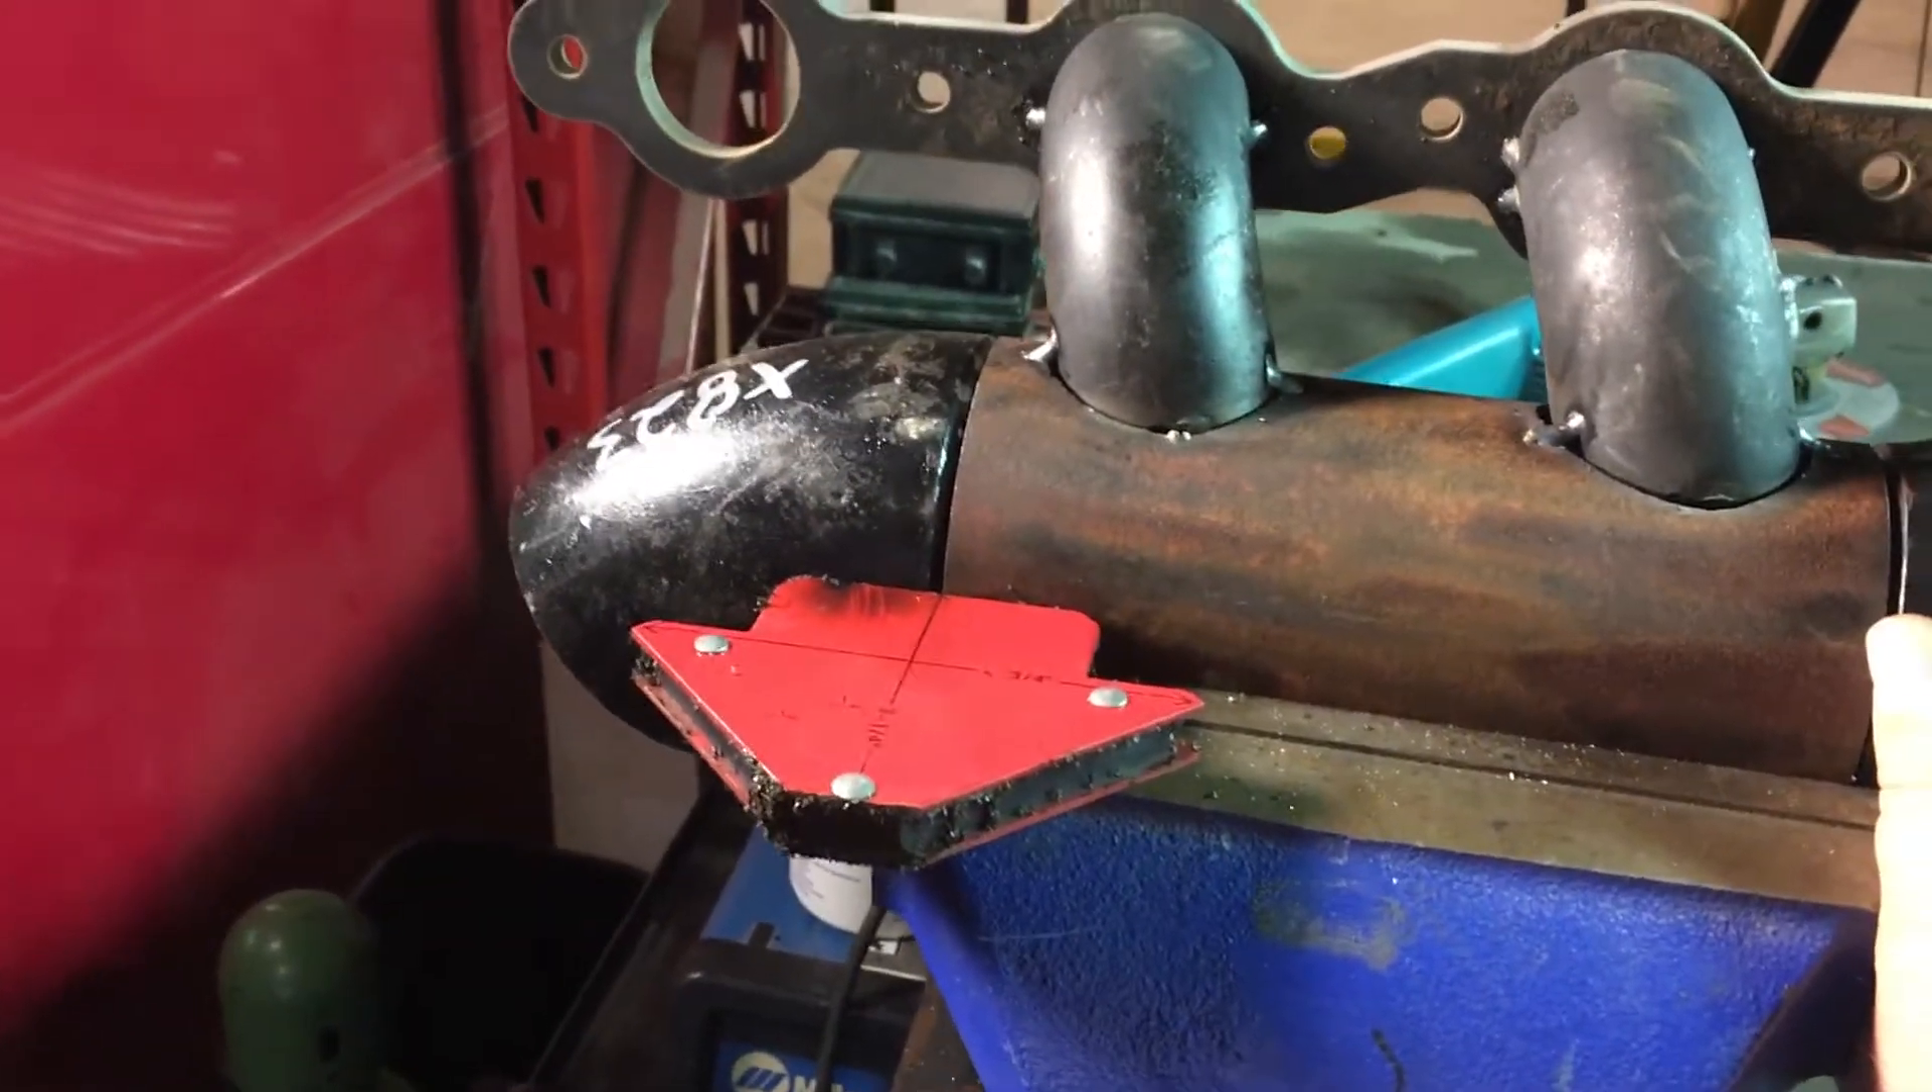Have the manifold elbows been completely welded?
No.